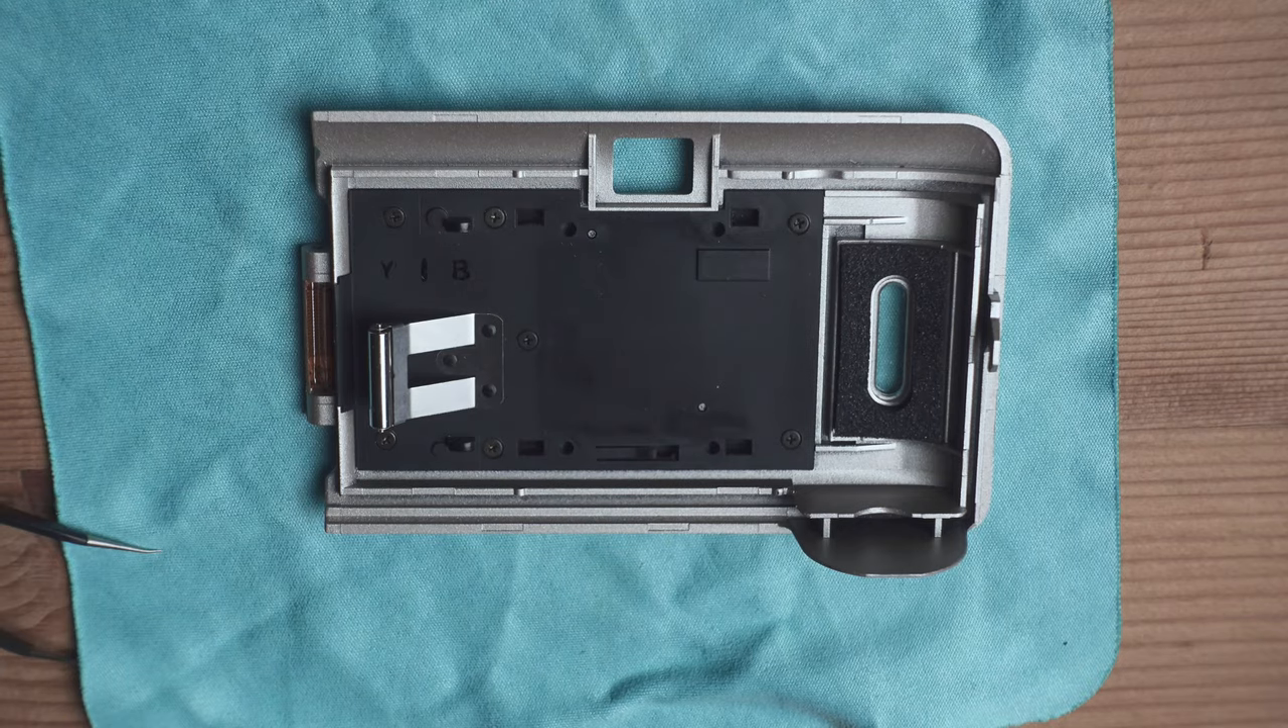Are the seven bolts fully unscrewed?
No.